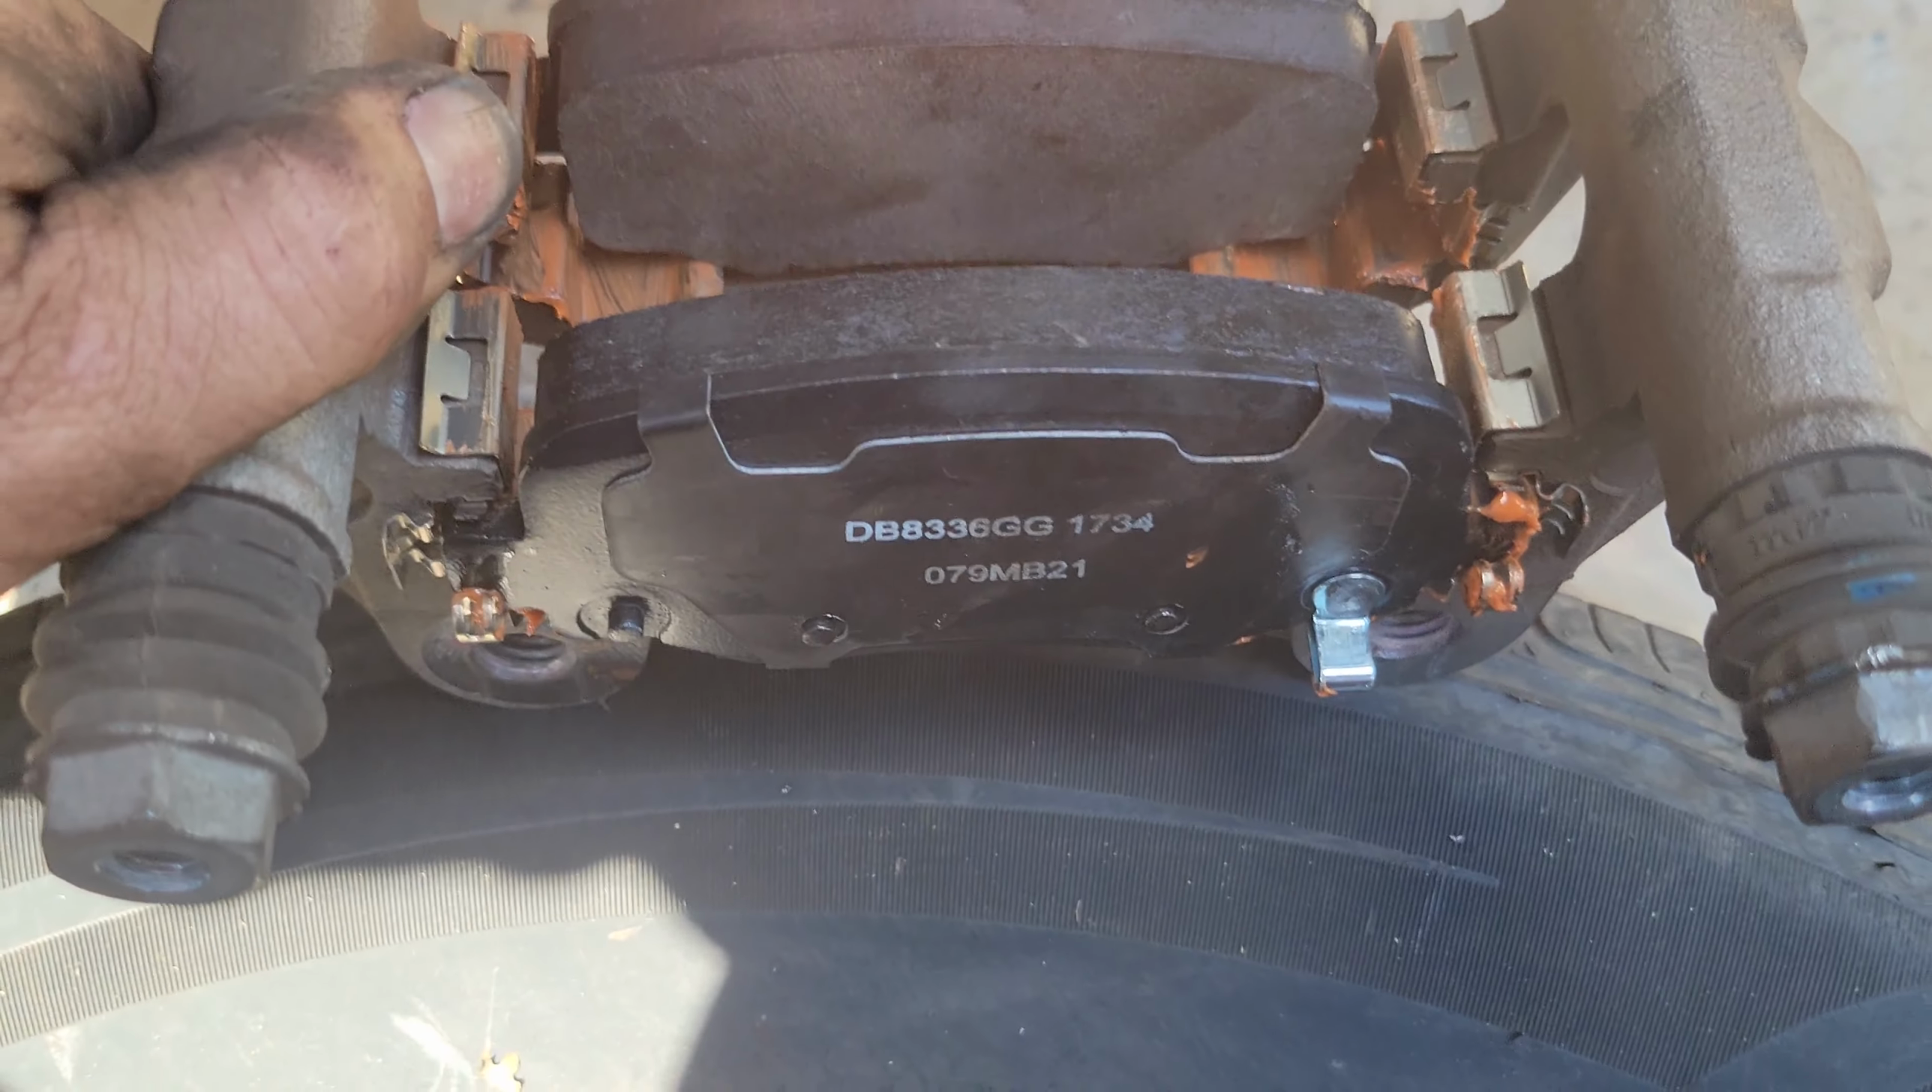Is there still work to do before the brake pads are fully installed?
No.